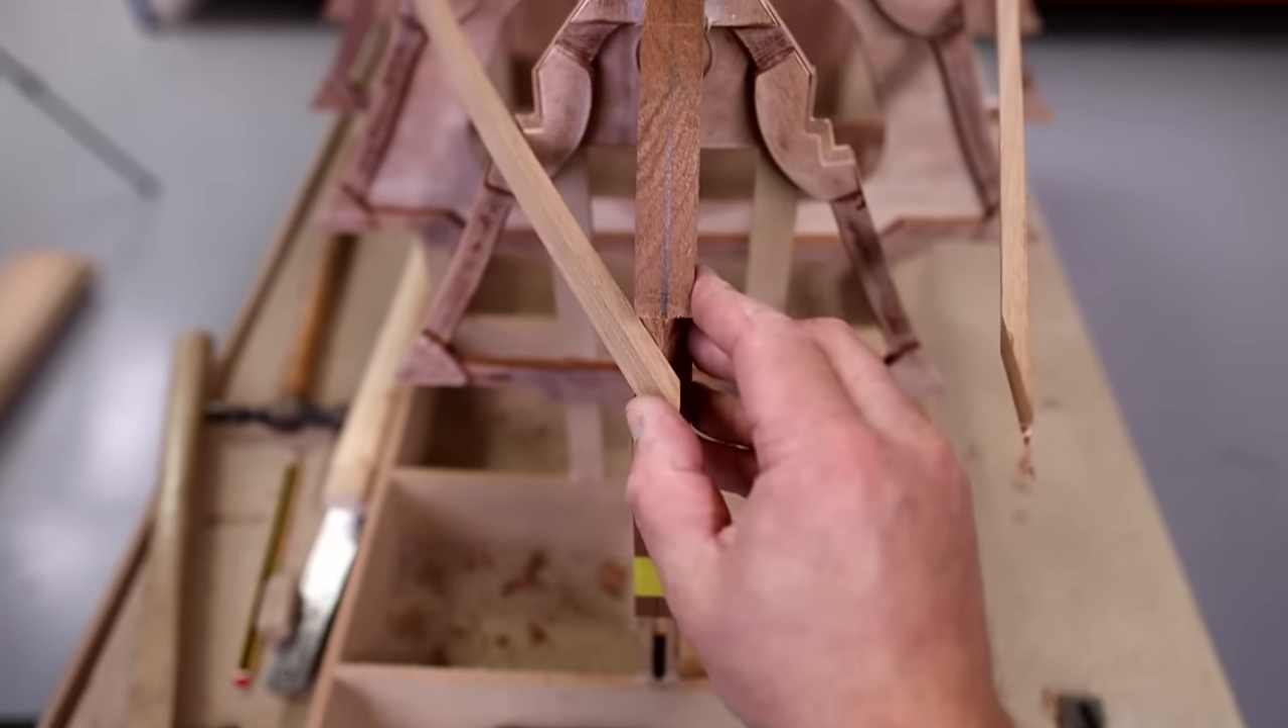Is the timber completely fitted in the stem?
No.